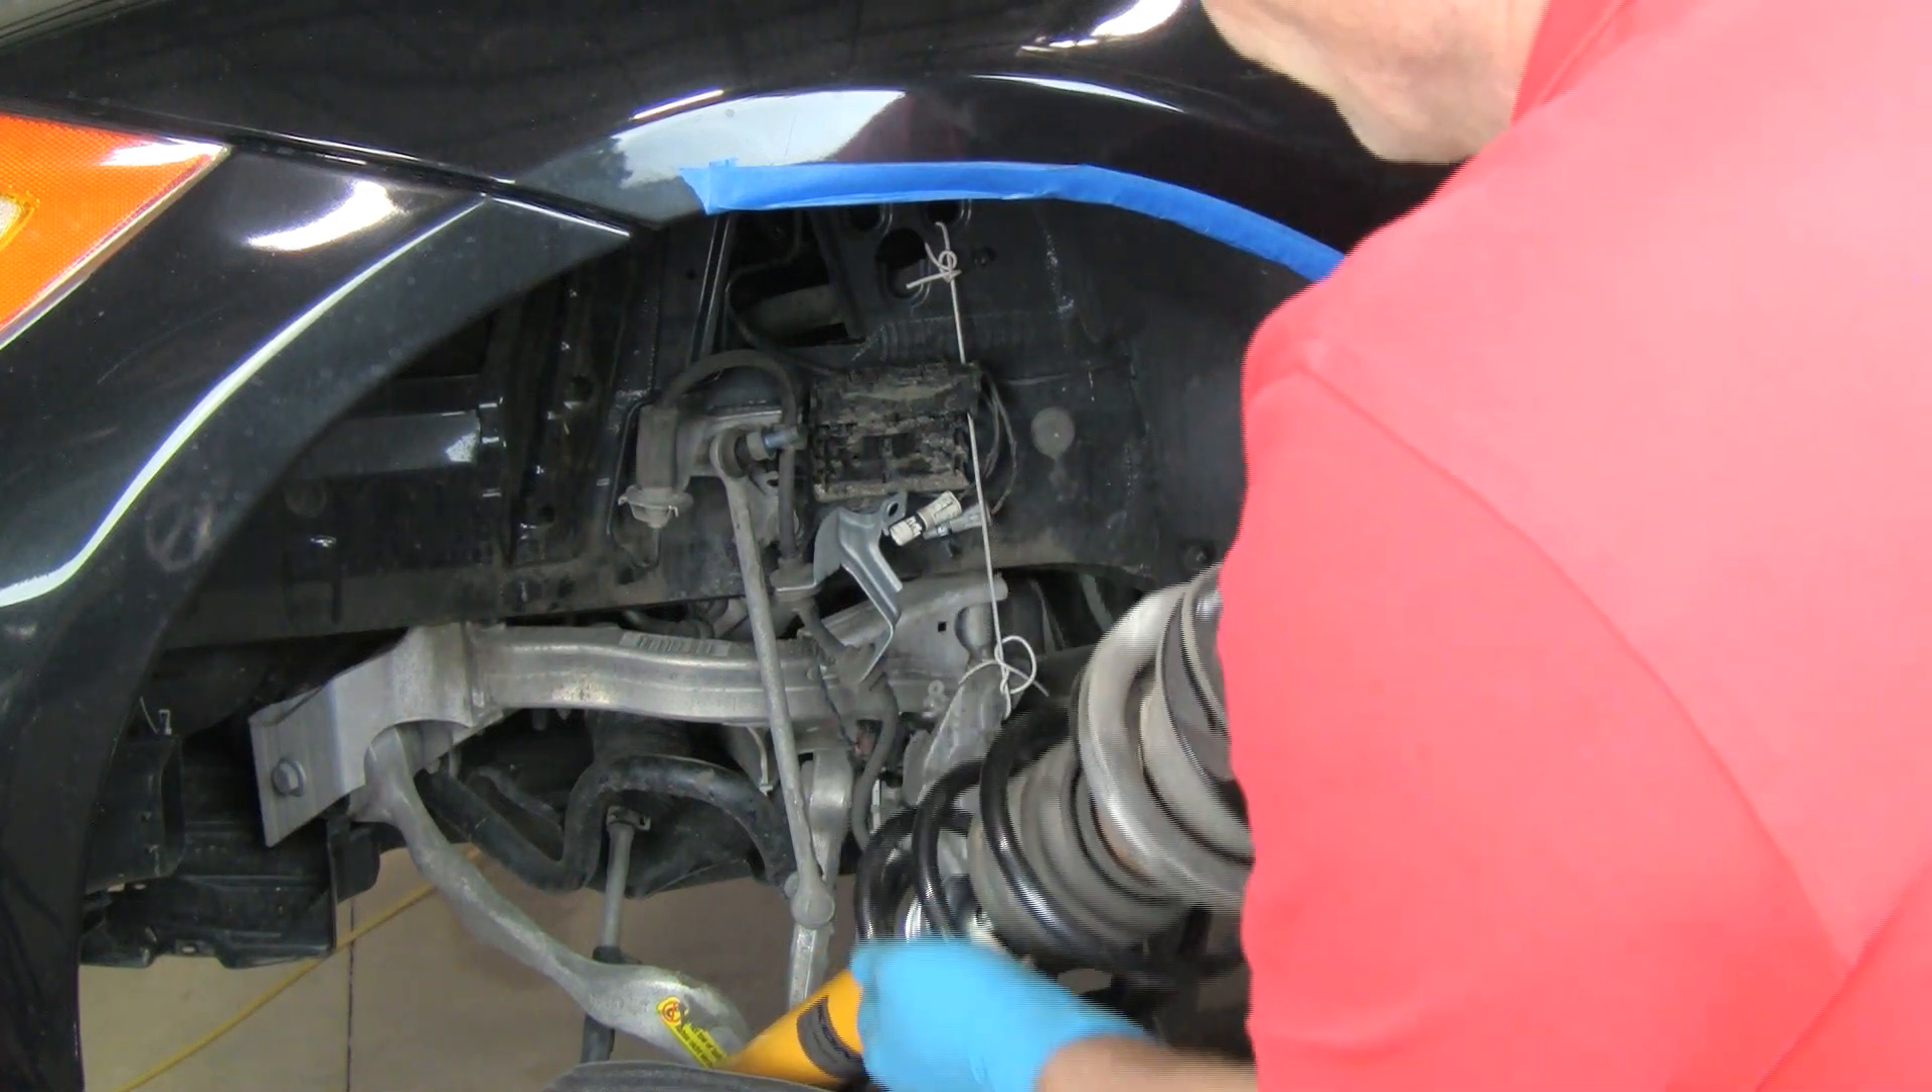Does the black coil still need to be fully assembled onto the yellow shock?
No.